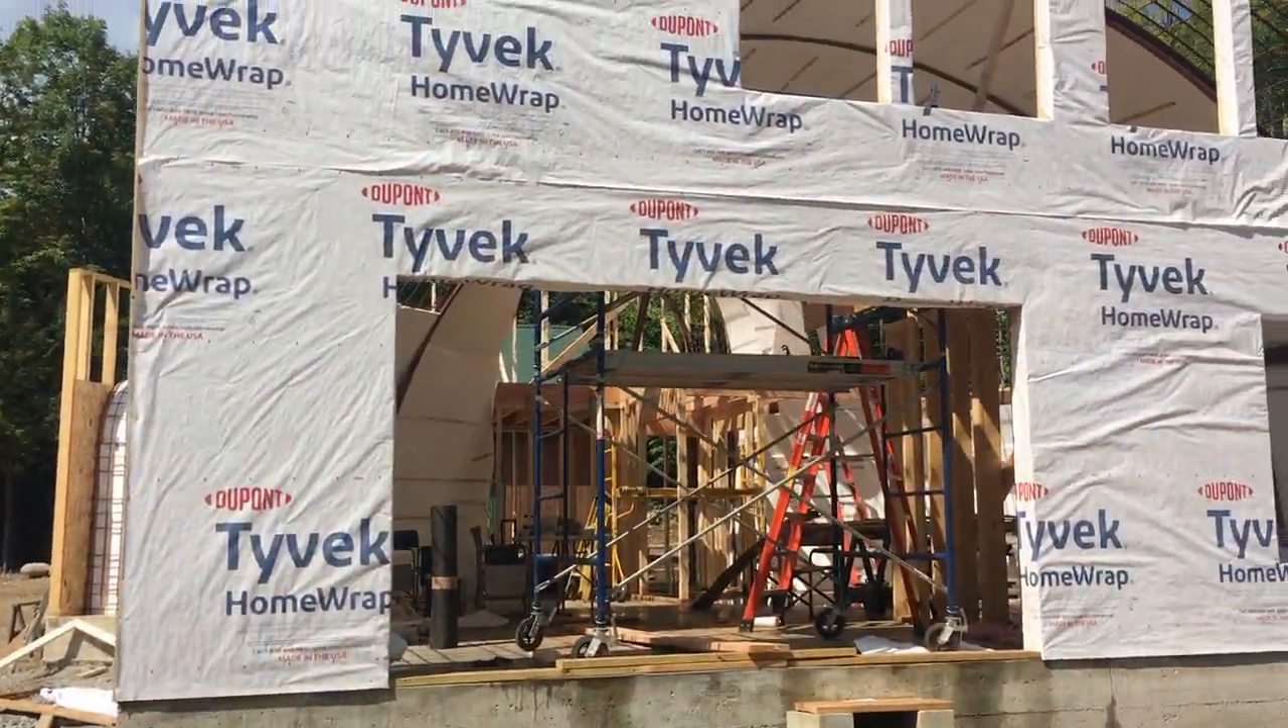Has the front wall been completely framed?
Yes.